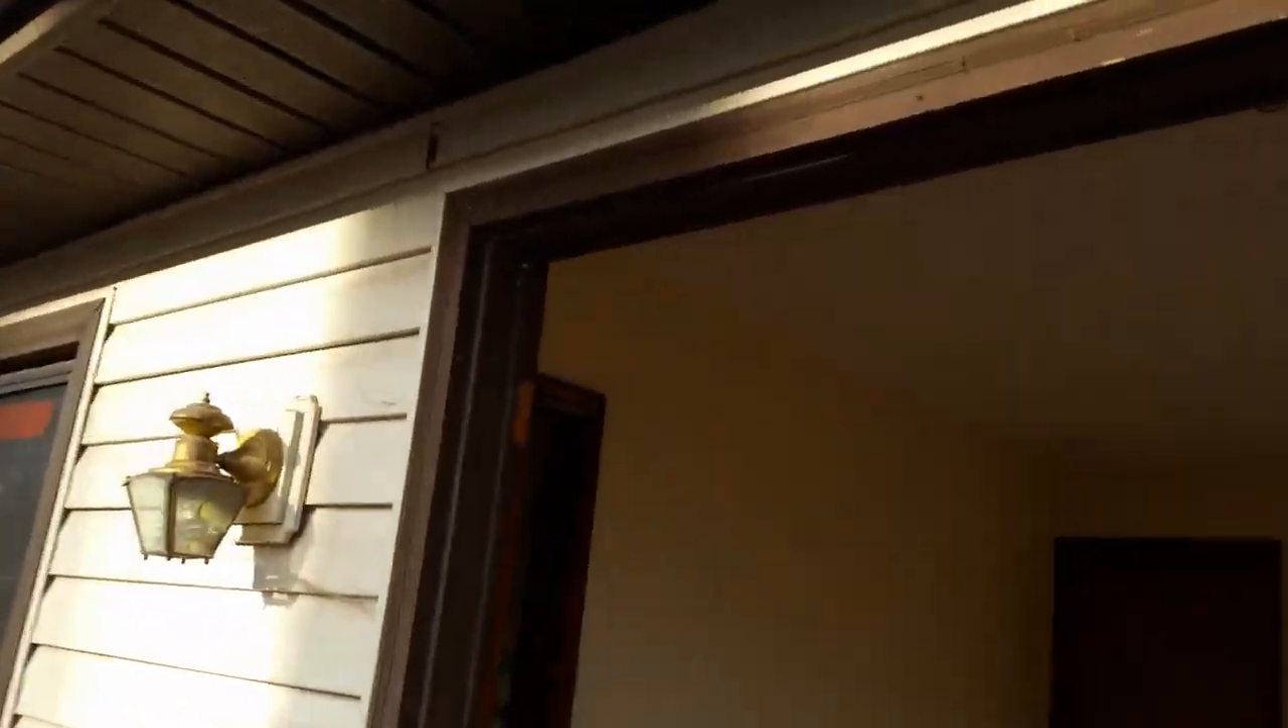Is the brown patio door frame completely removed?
No.